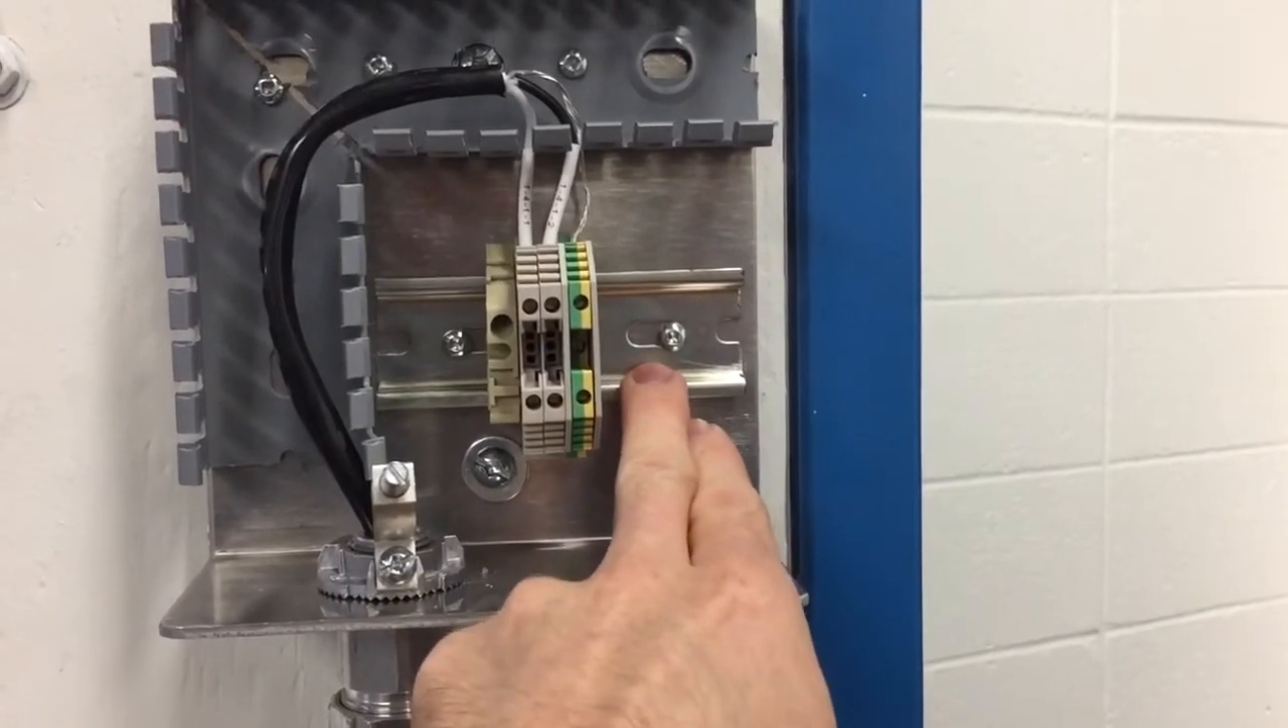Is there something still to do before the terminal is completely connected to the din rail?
No.